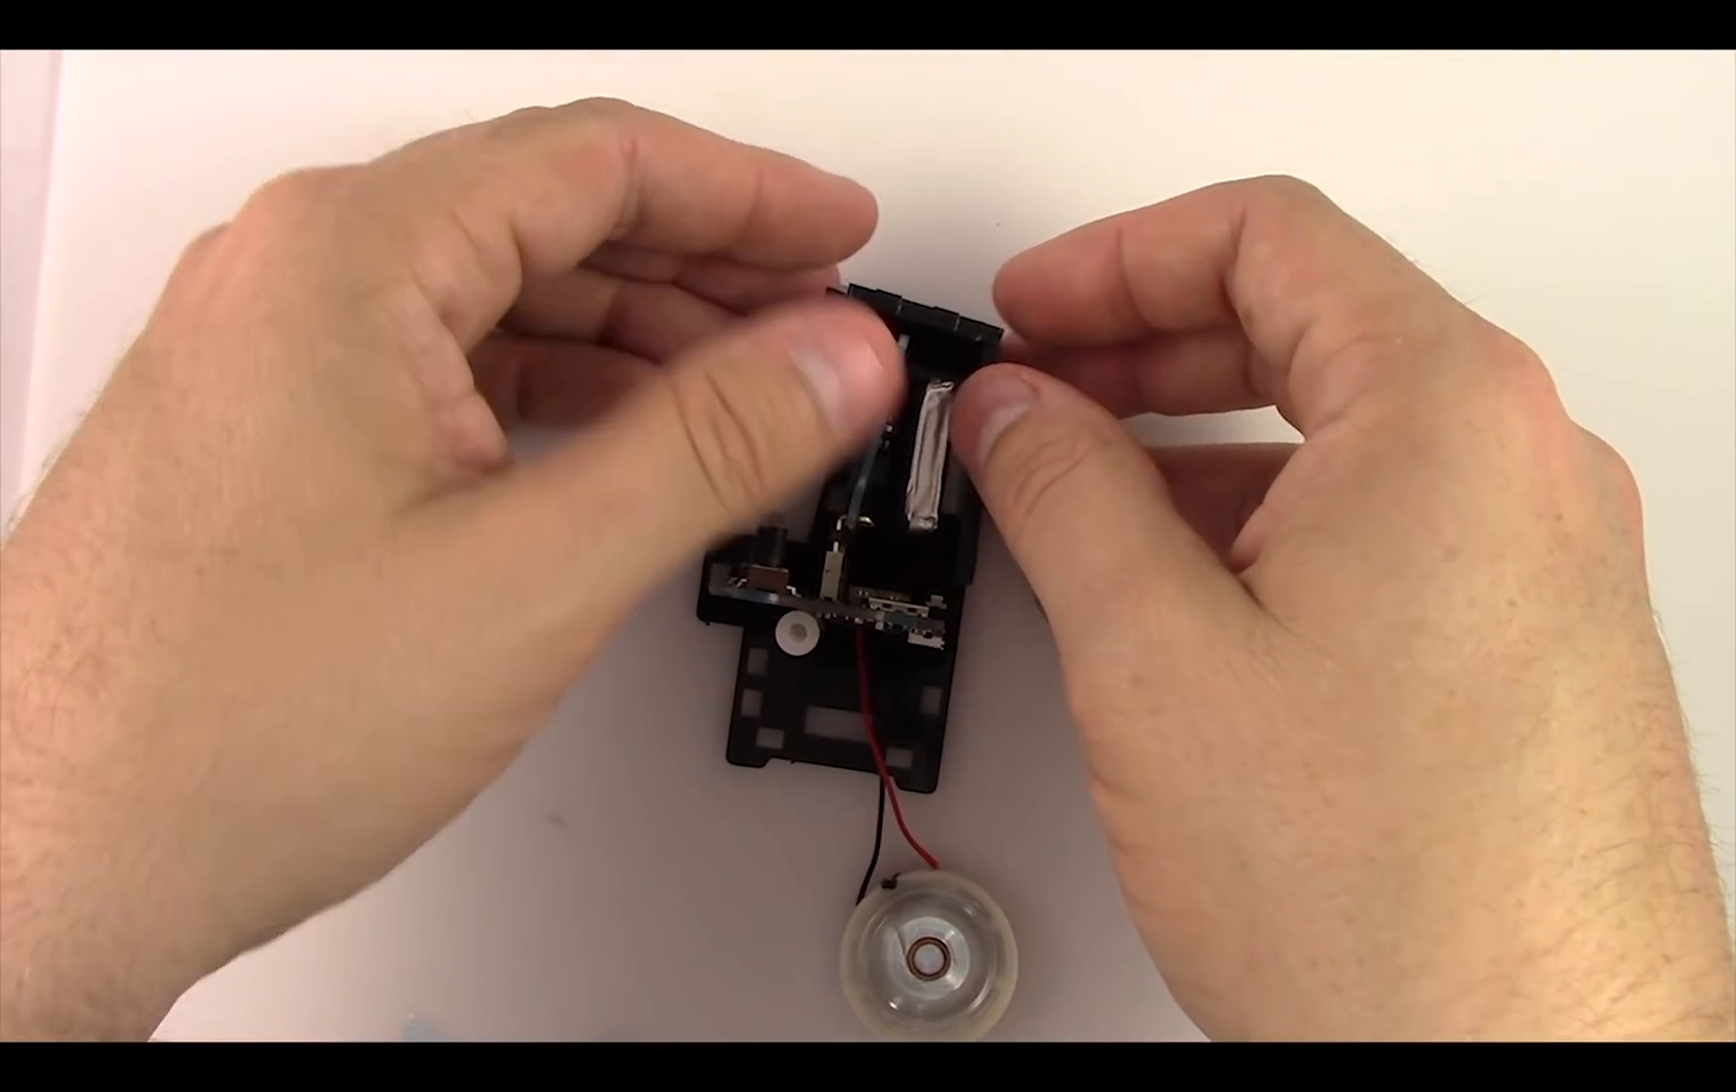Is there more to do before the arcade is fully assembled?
Yes.